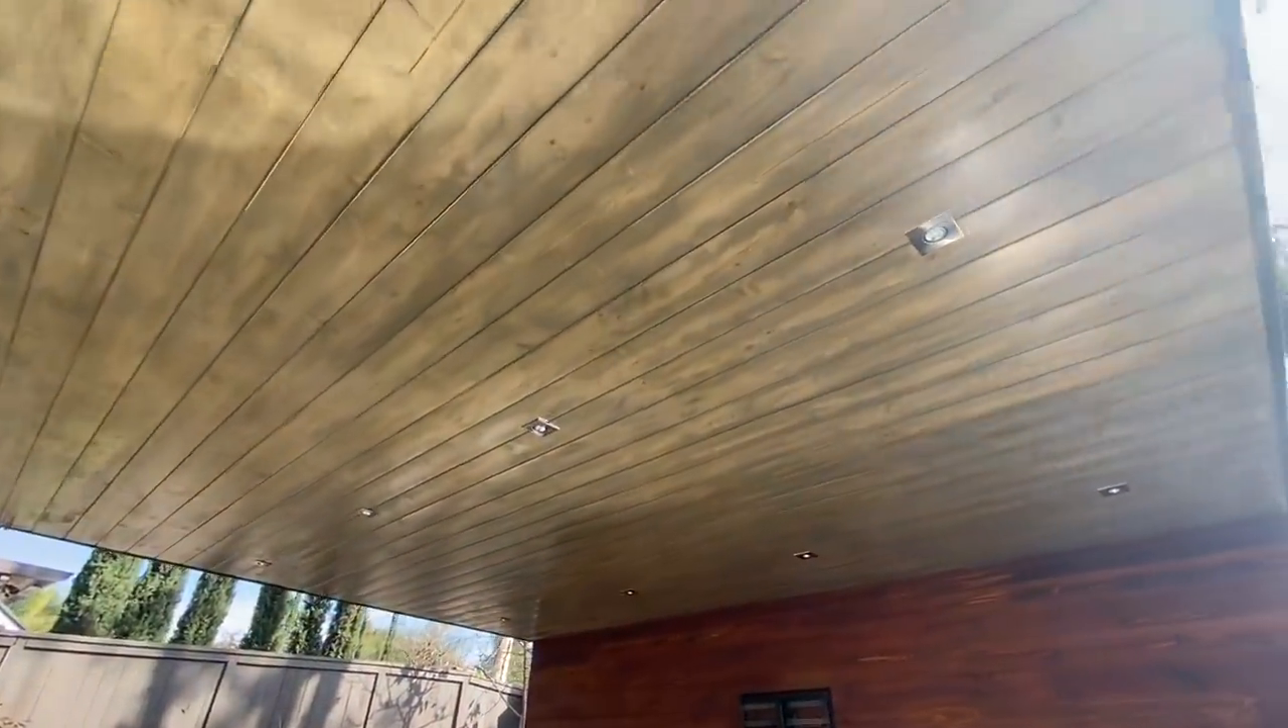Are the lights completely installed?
Yes.